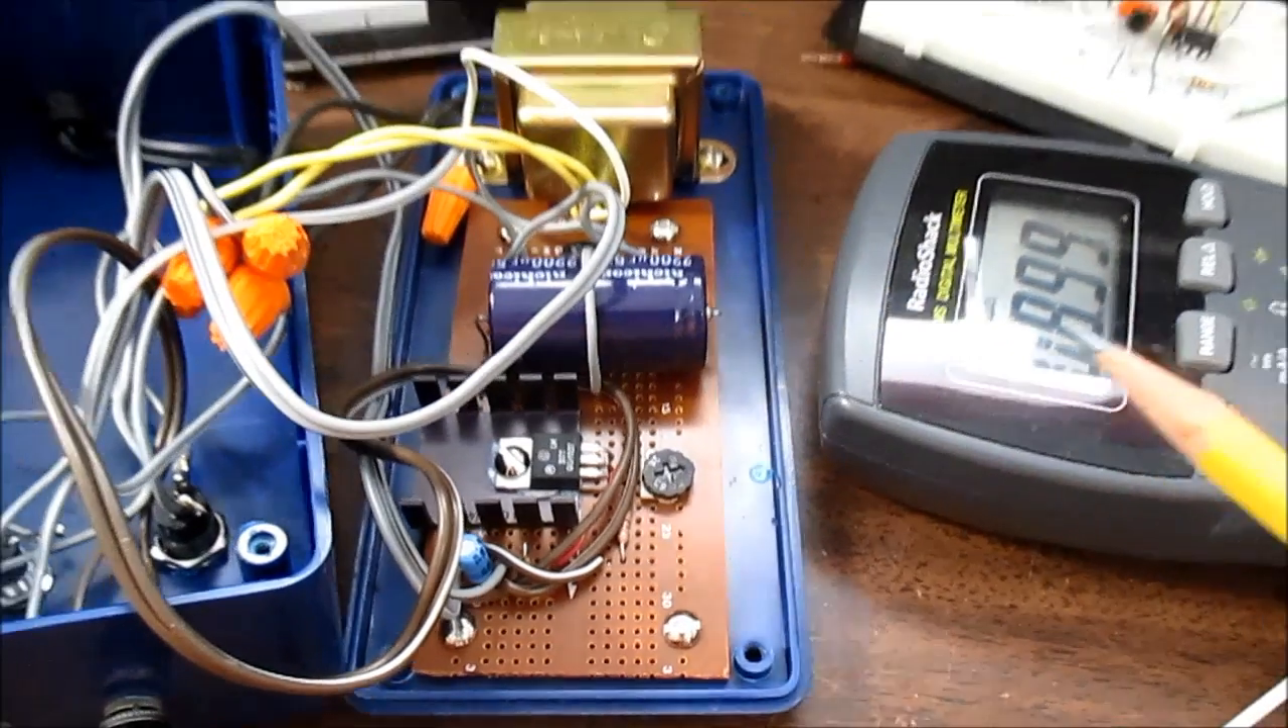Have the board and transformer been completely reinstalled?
Yes.